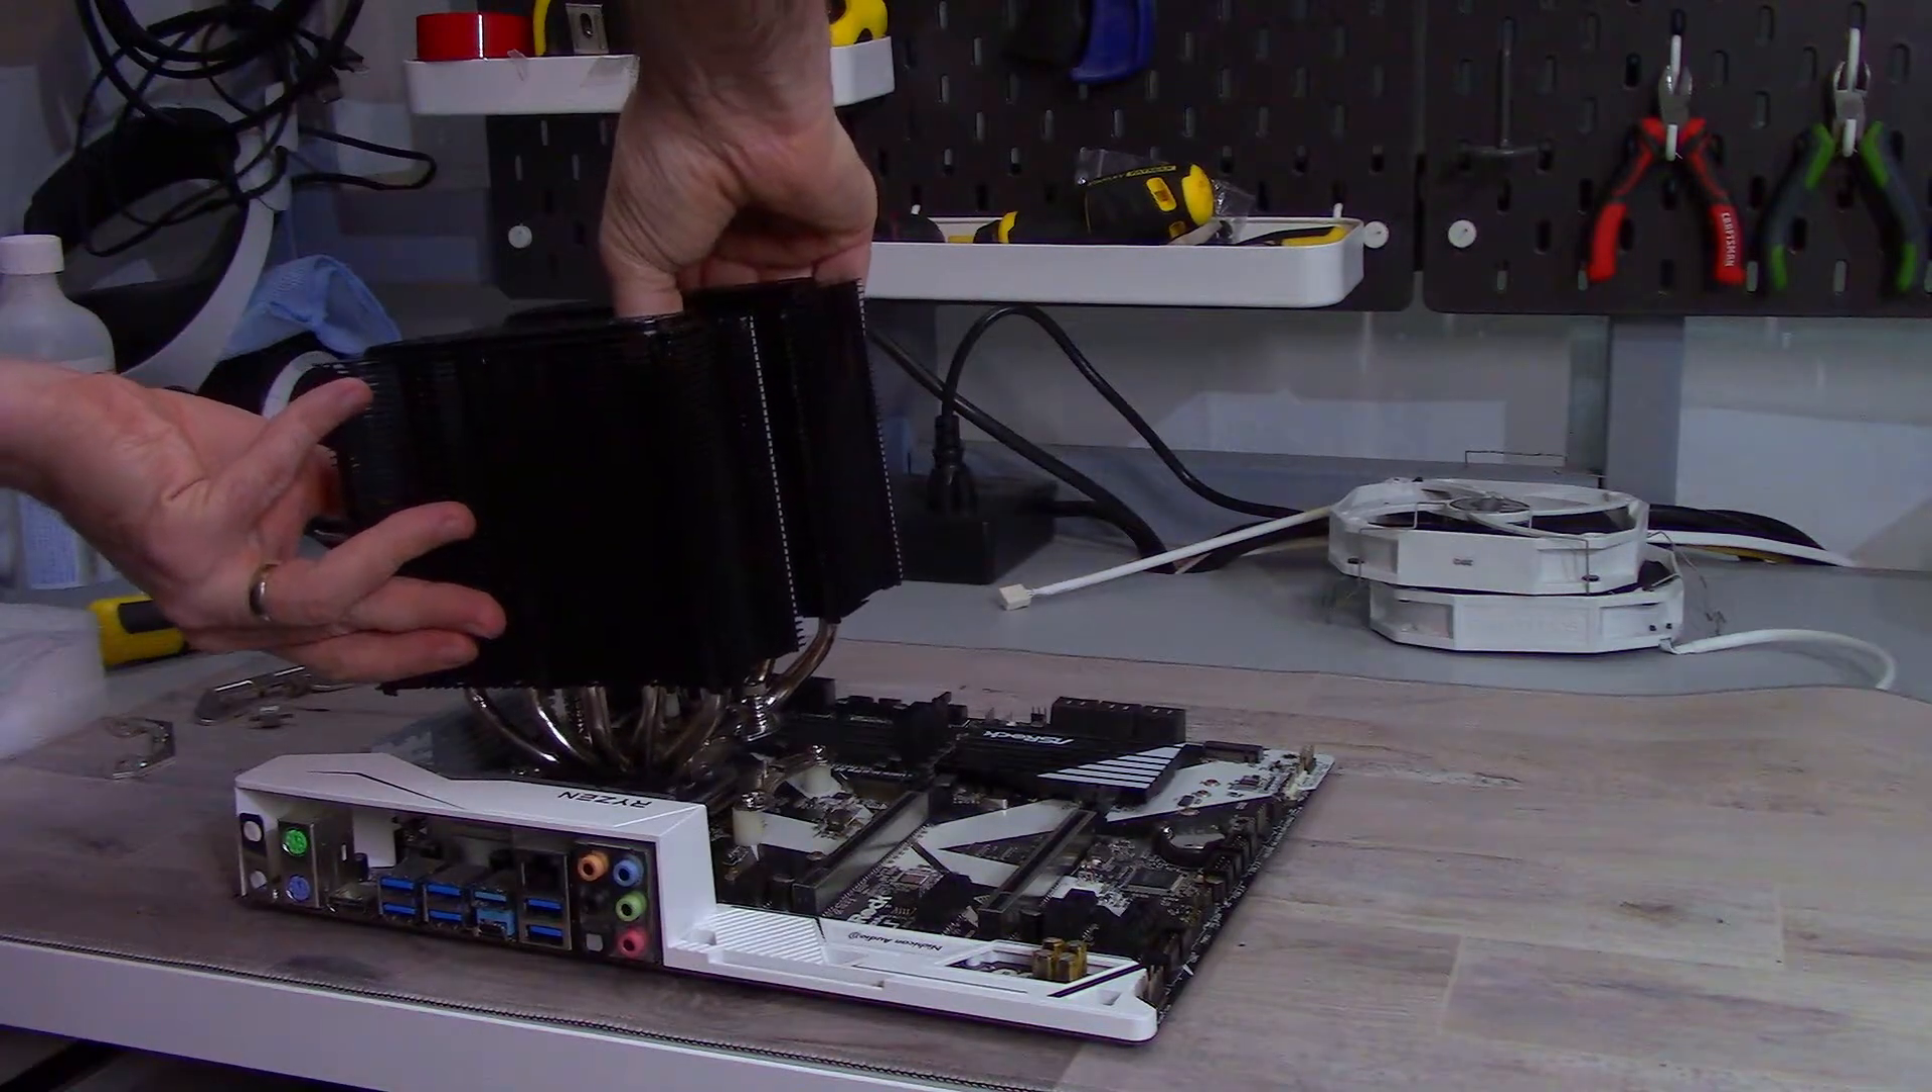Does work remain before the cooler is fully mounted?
Yes.